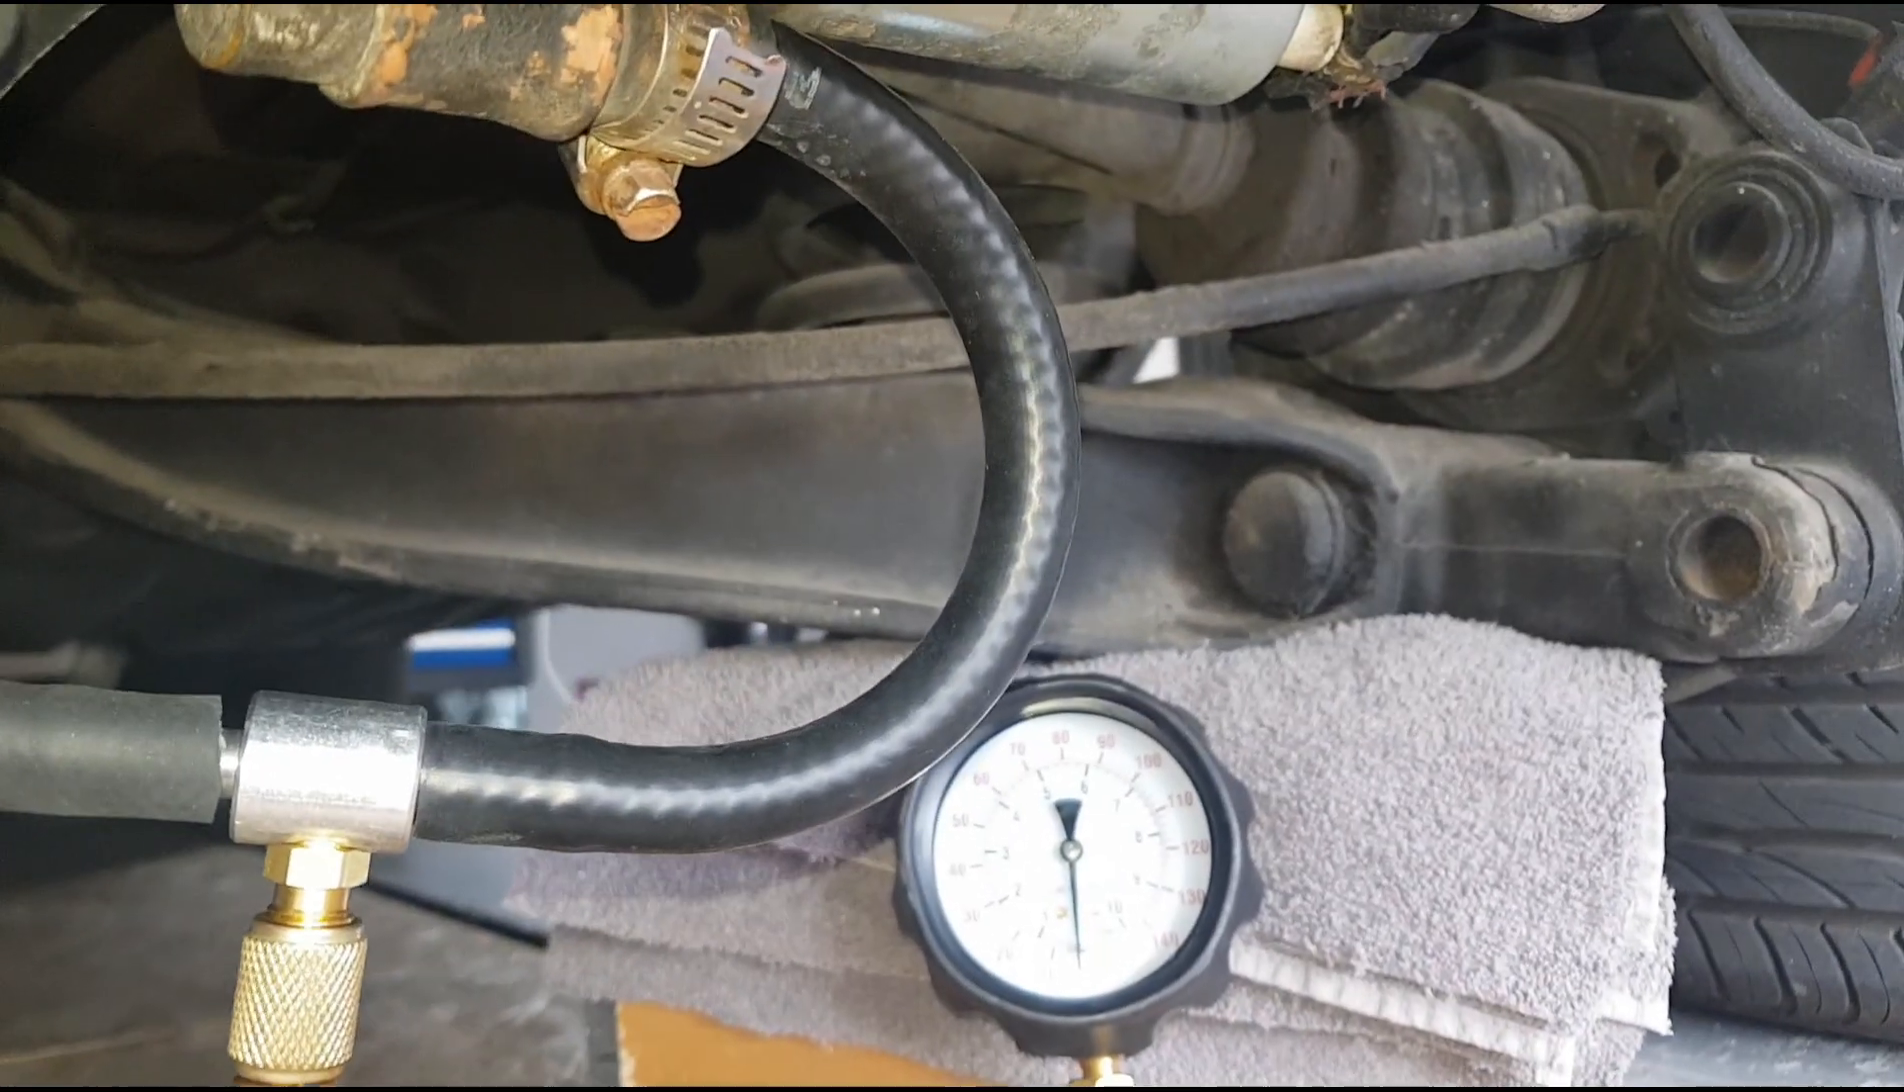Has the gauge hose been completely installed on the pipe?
Yes.